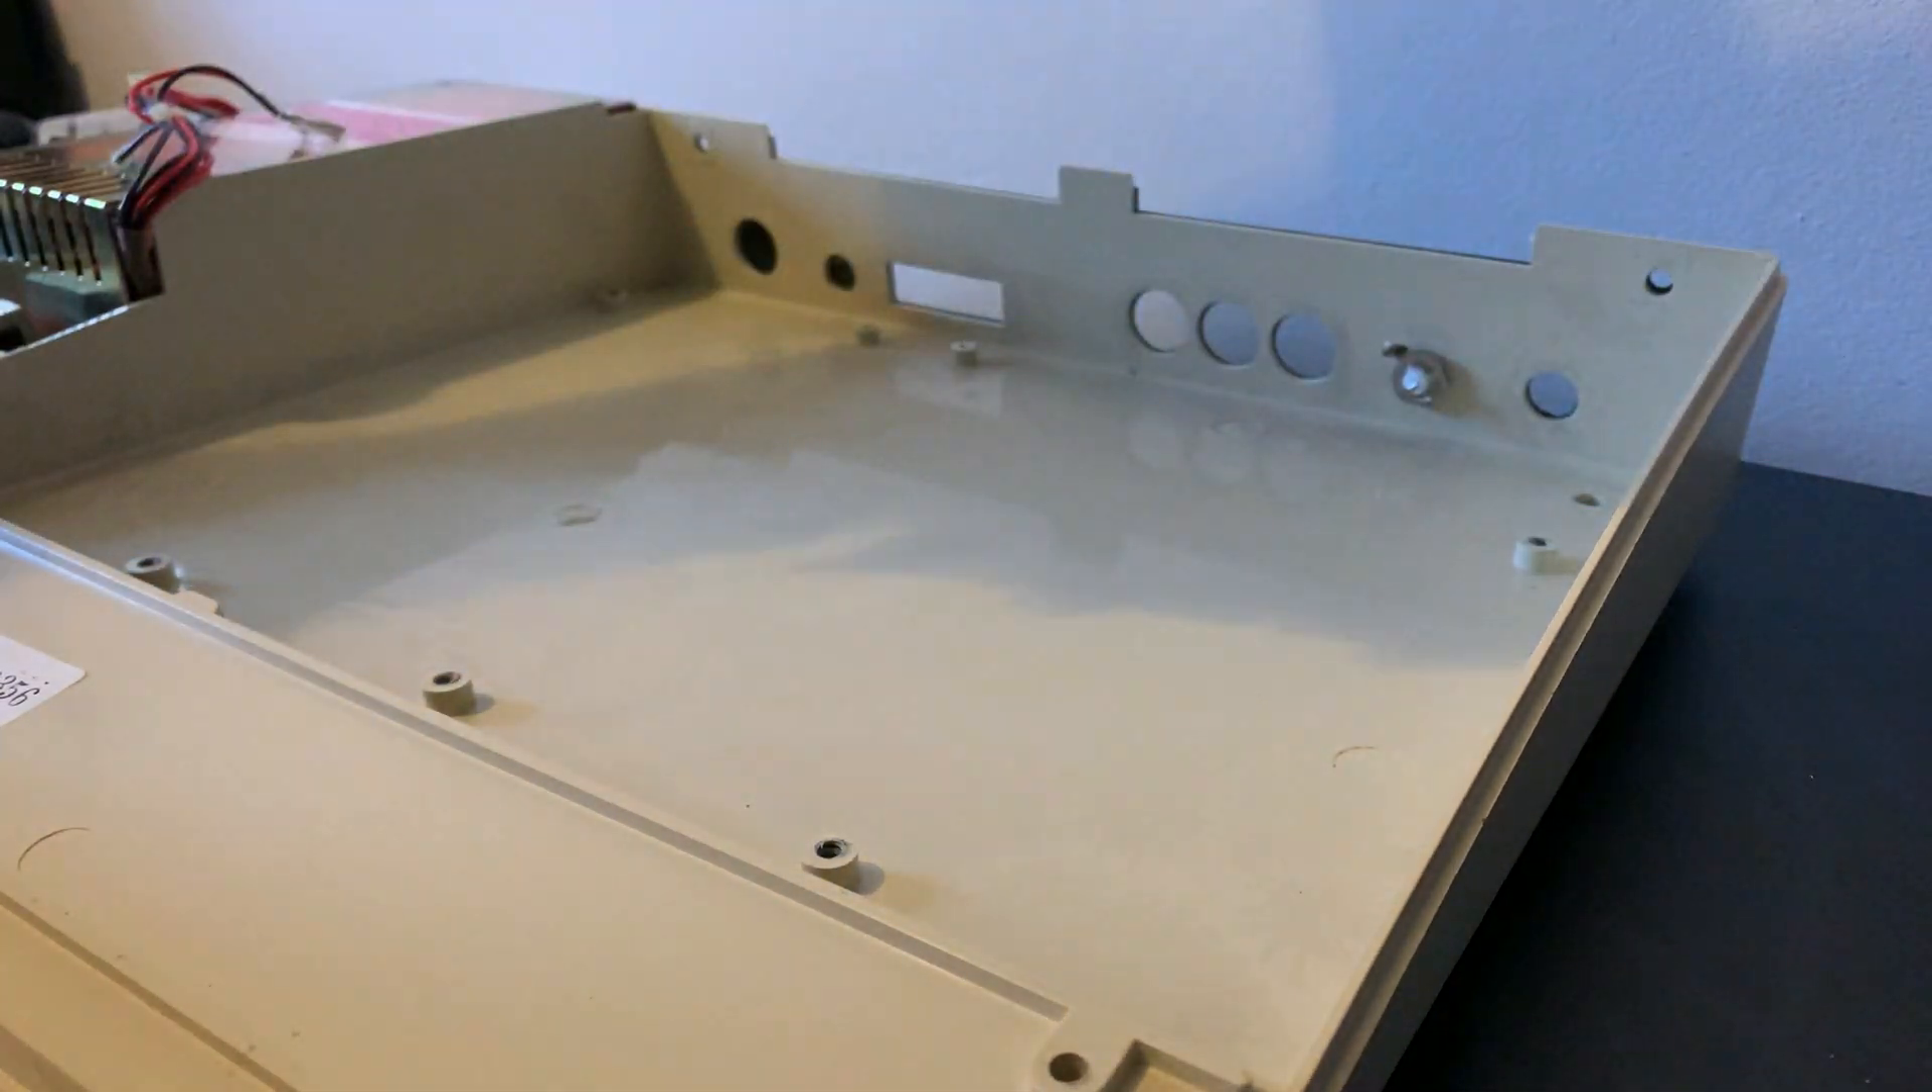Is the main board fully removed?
Yes.